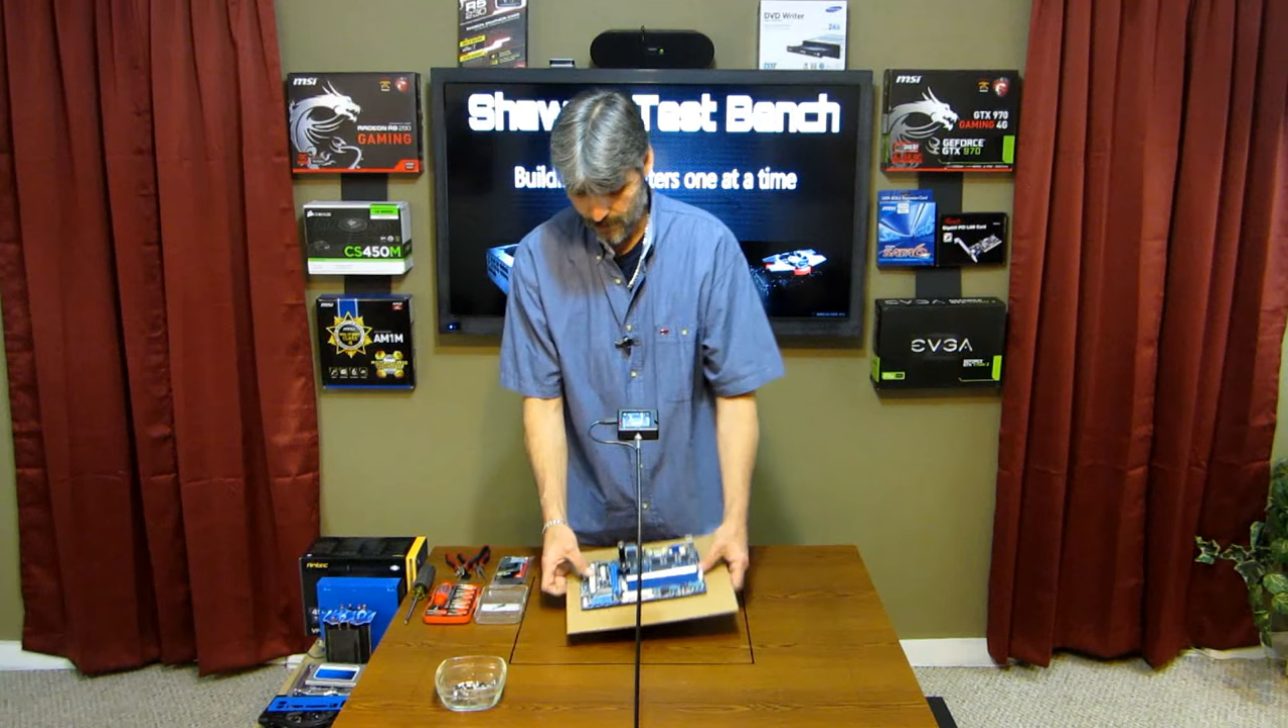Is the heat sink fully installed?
No.